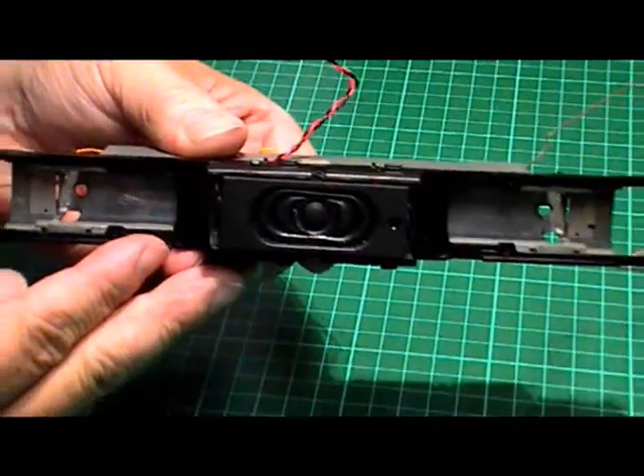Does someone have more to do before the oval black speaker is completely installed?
No.